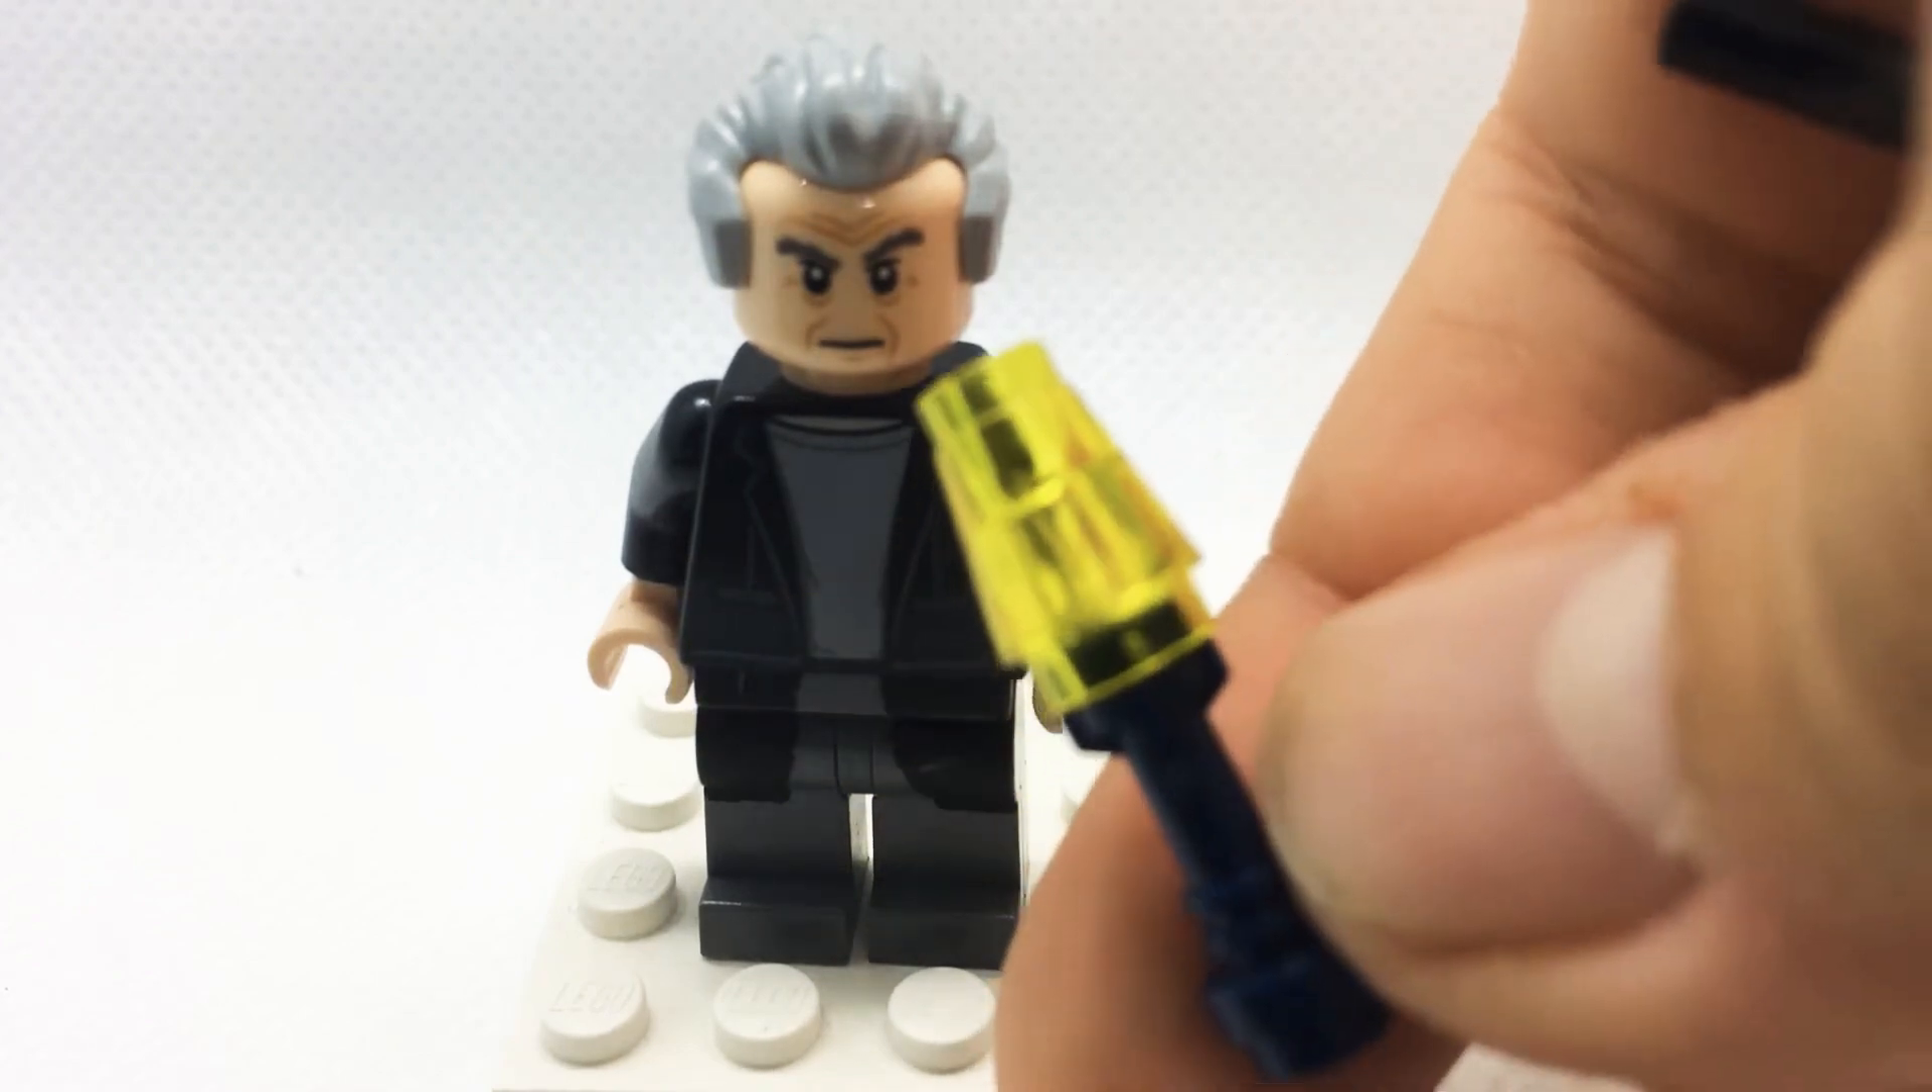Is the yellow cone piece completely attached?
Yes.